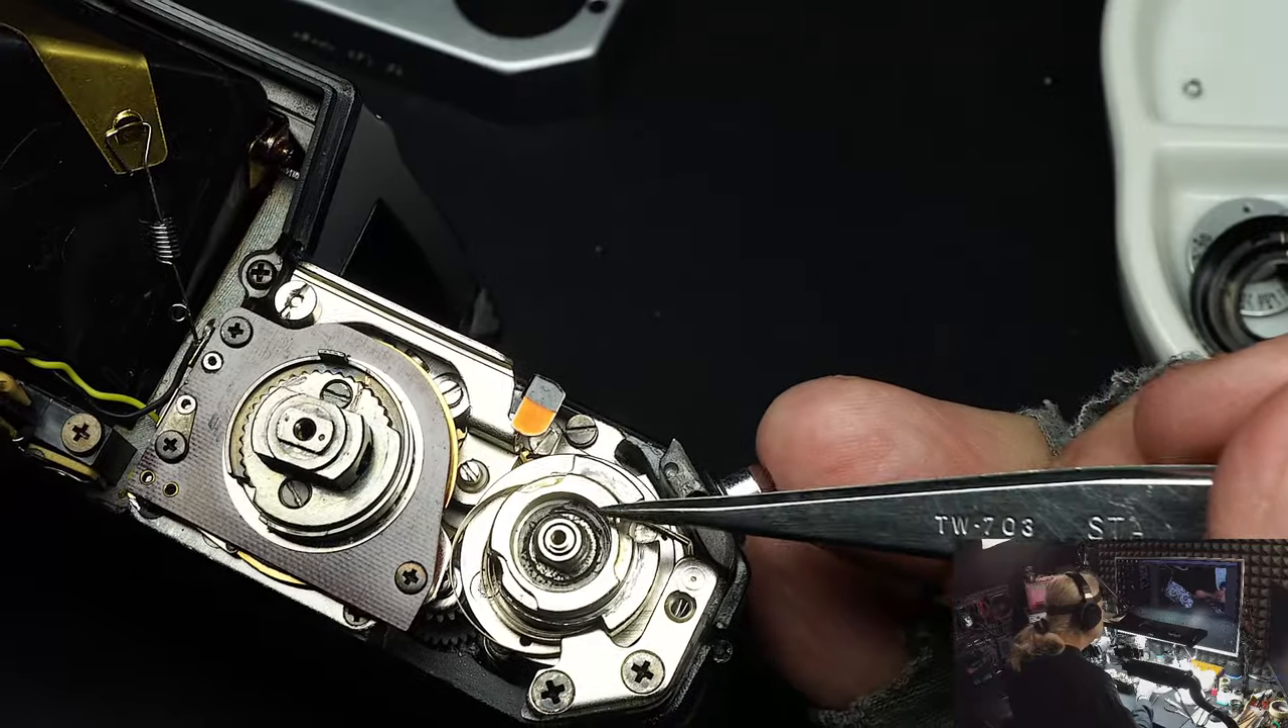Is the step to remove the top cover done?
Yes.